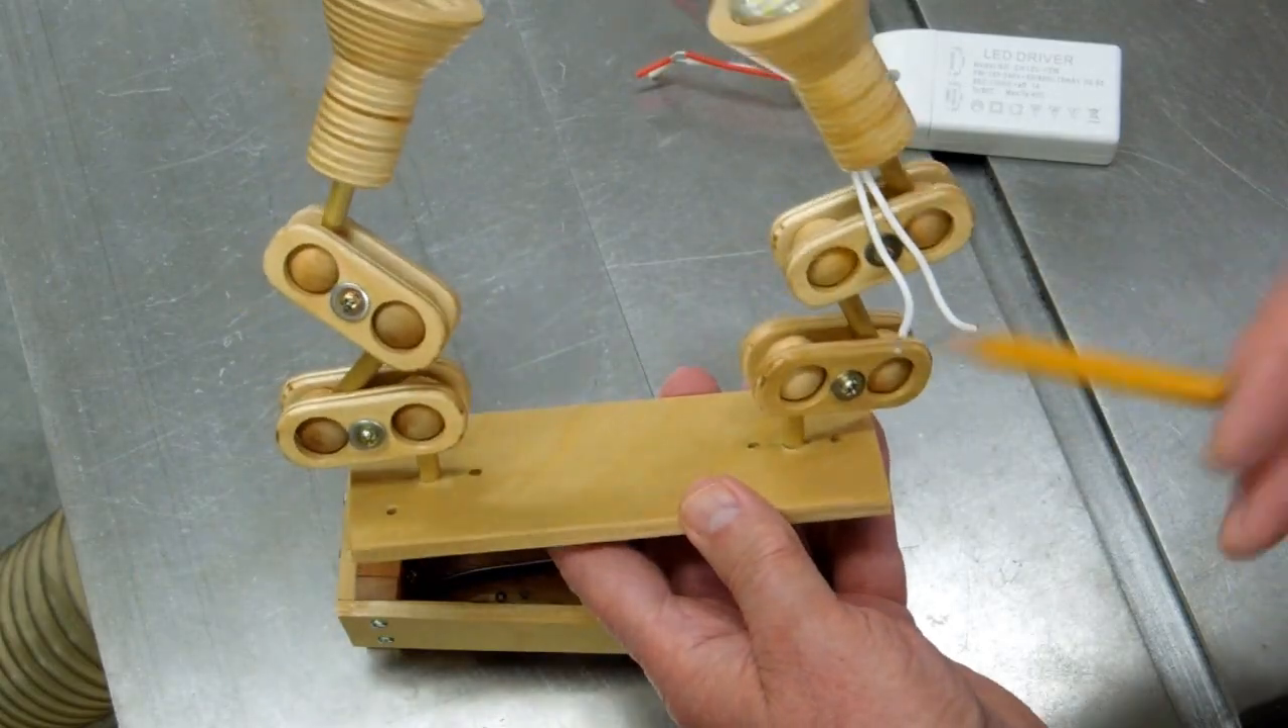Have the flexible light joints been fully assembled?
Yes.